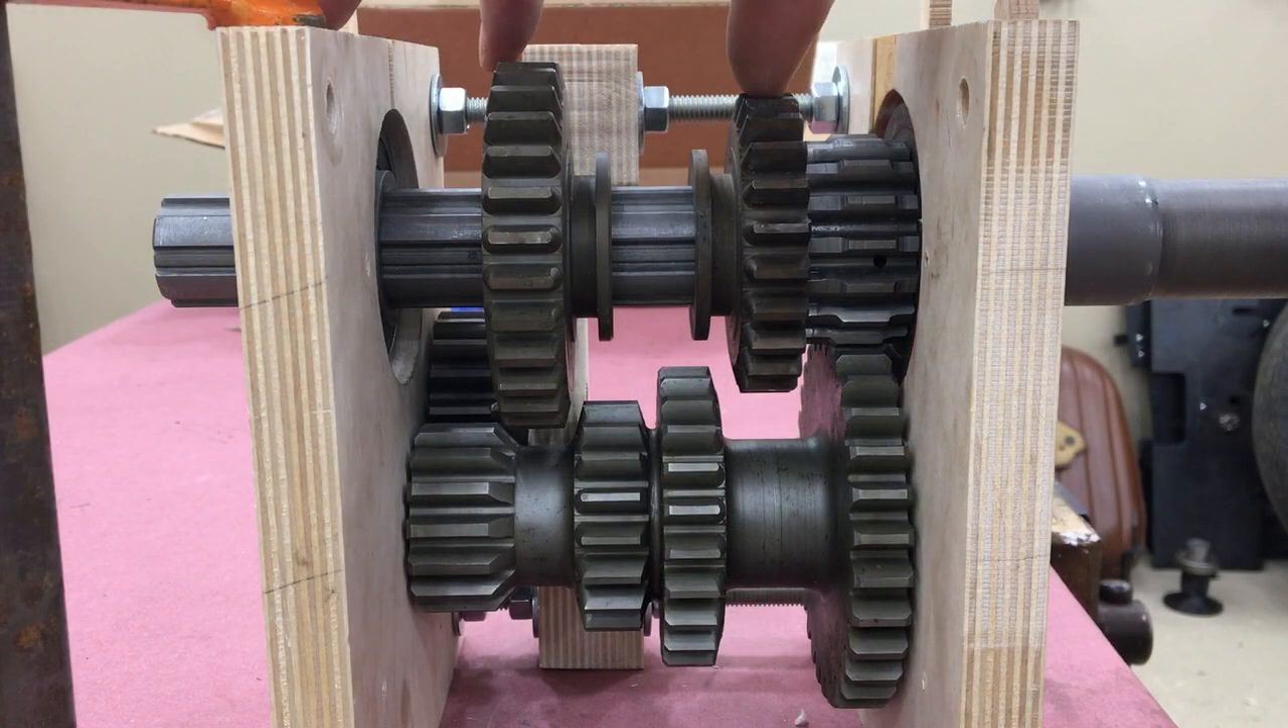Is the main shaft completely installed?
Yes.